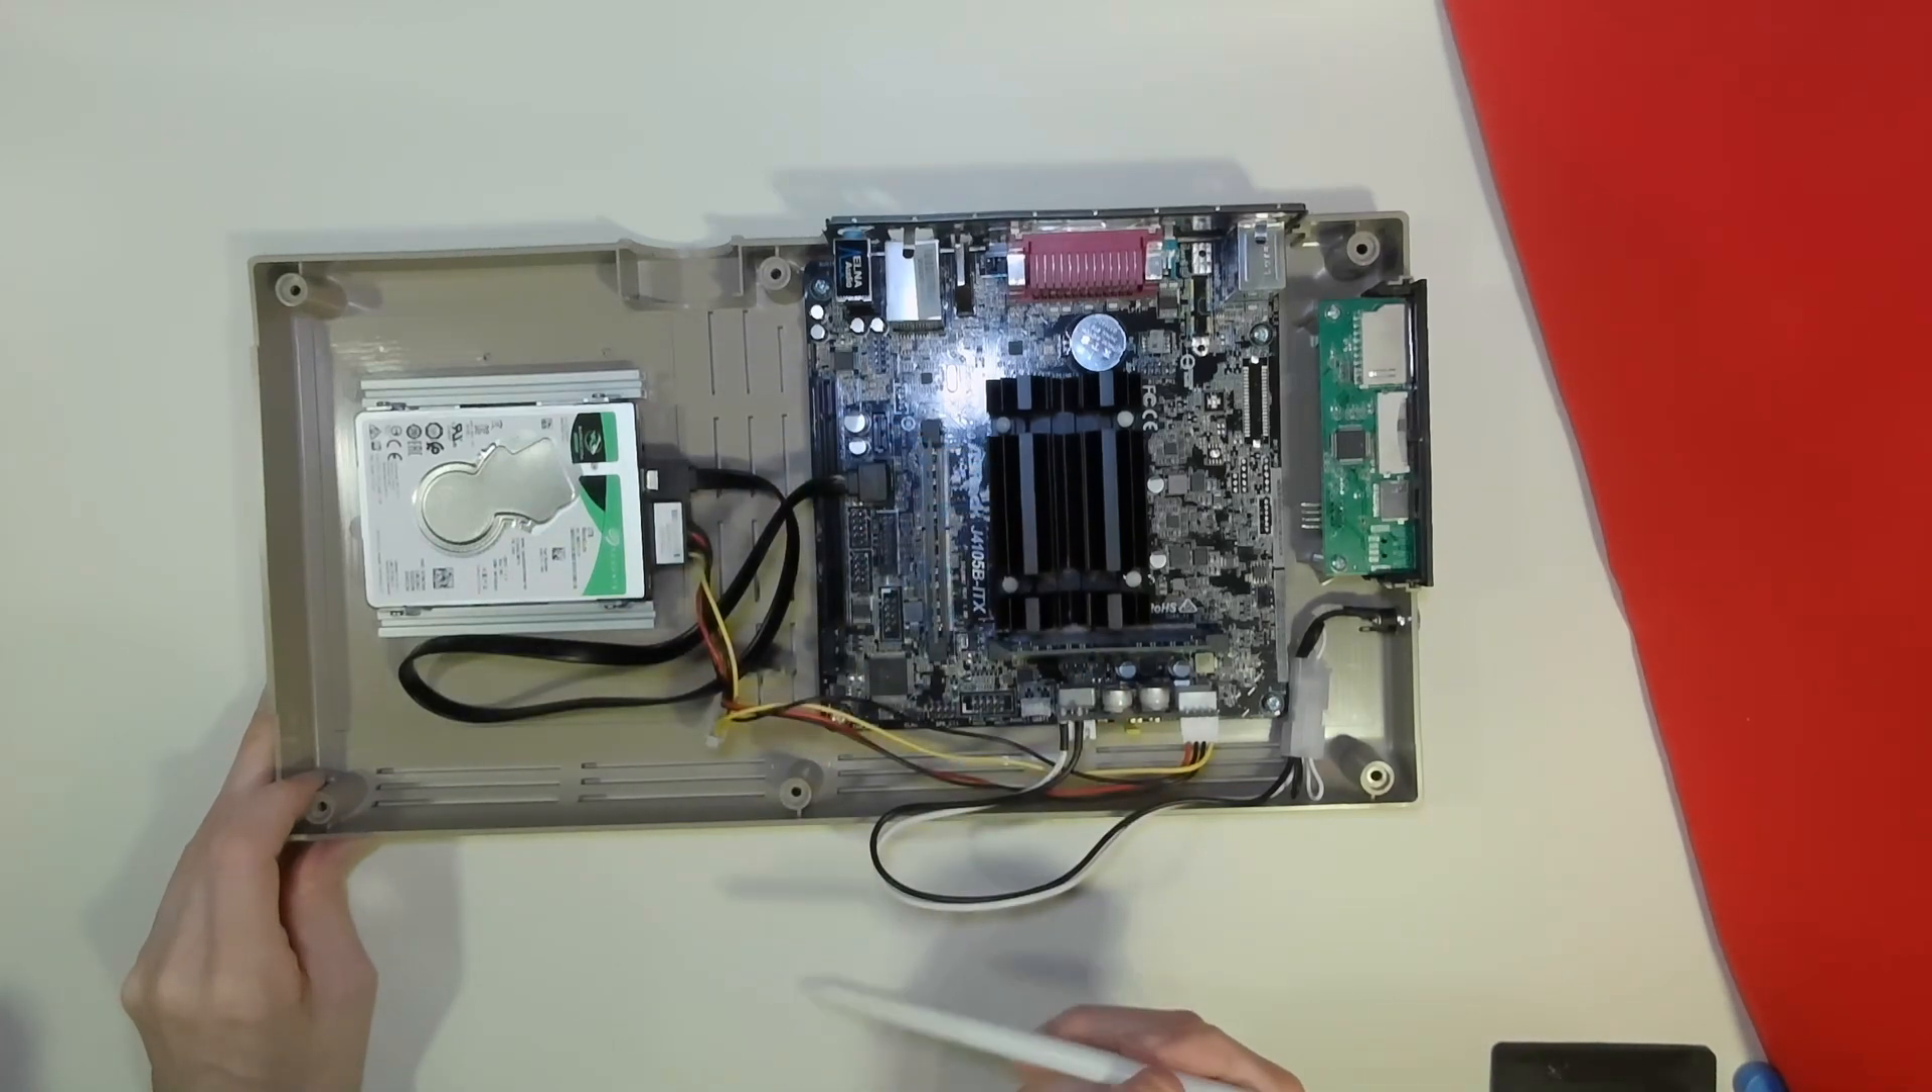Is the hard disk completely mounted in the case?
Yes.